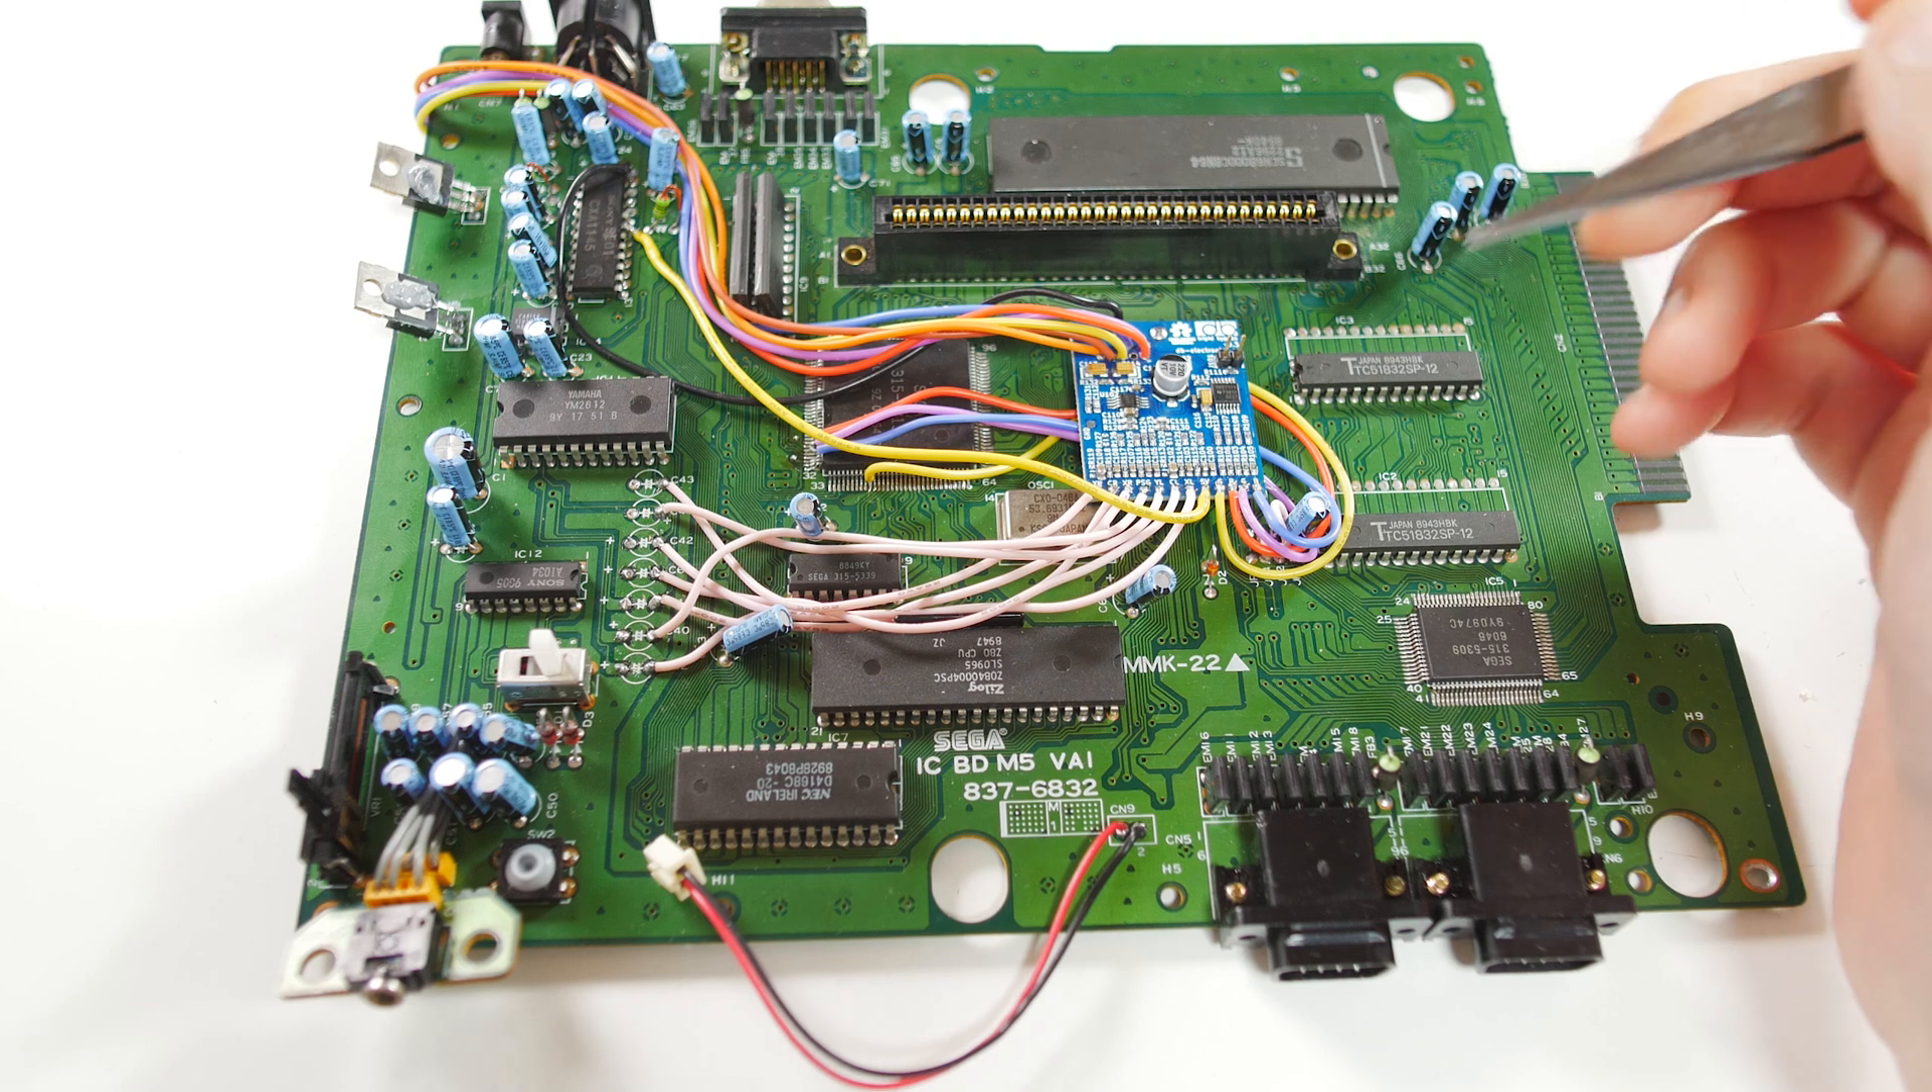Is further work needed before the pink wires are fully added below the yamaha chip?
No.